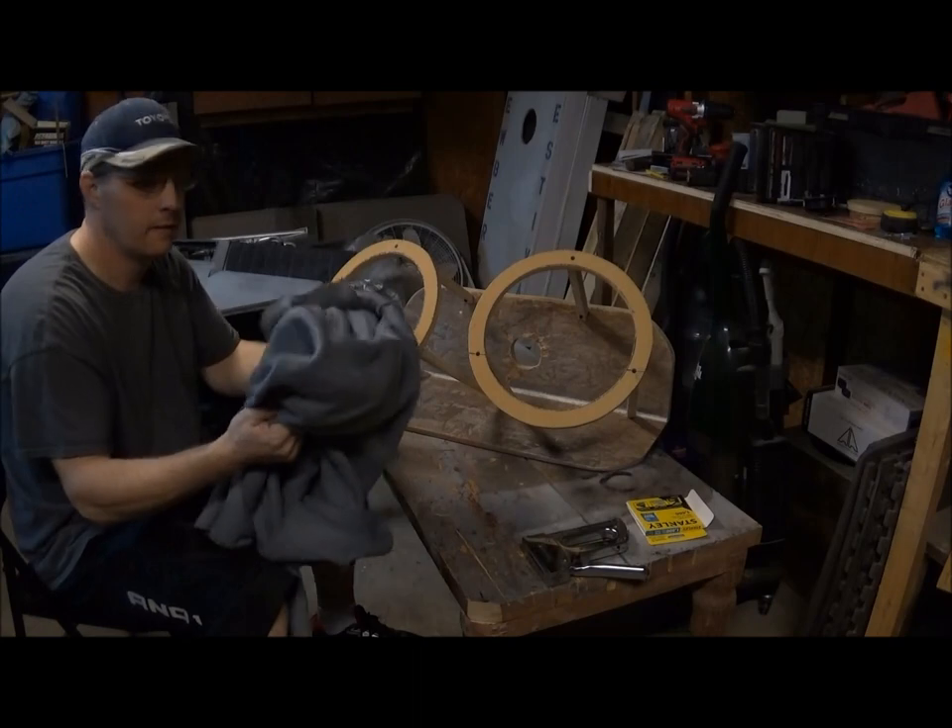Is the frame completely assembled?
Yes.